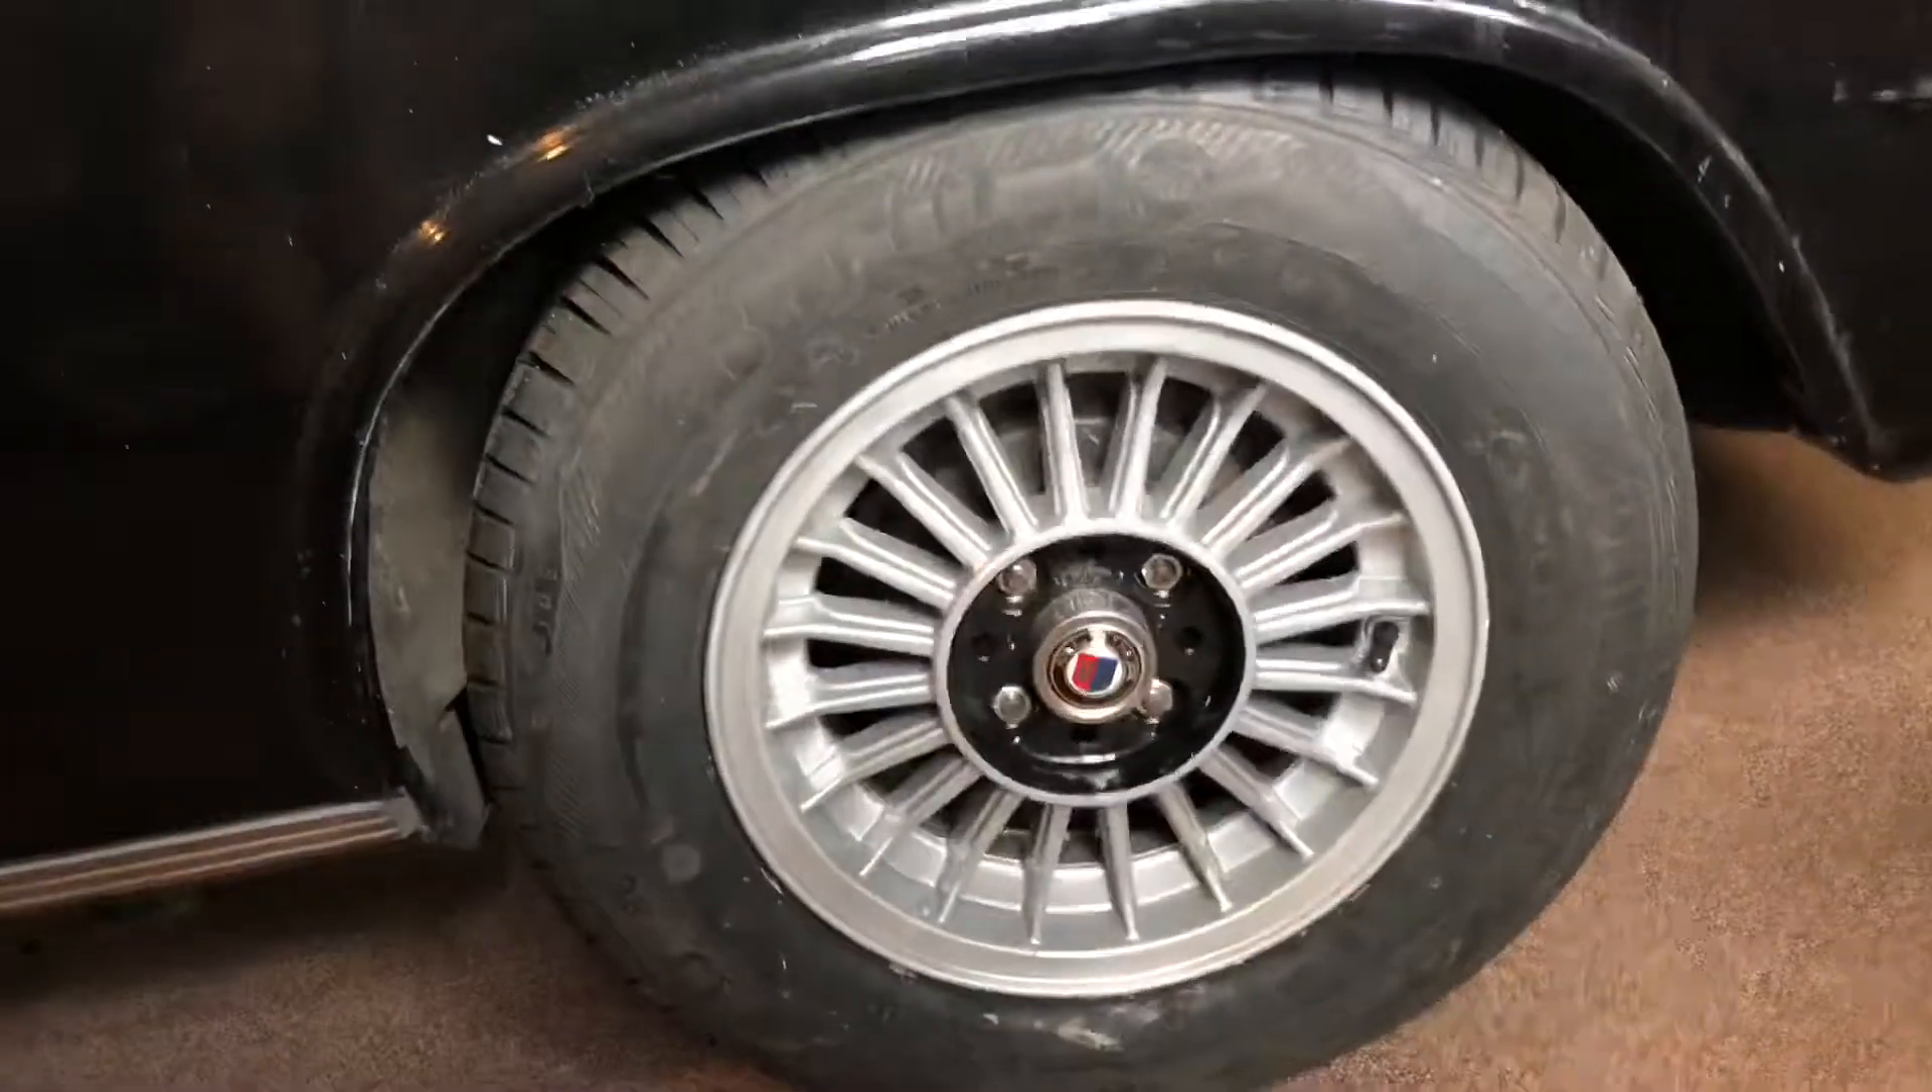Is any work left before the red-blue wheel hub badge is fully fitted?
No.